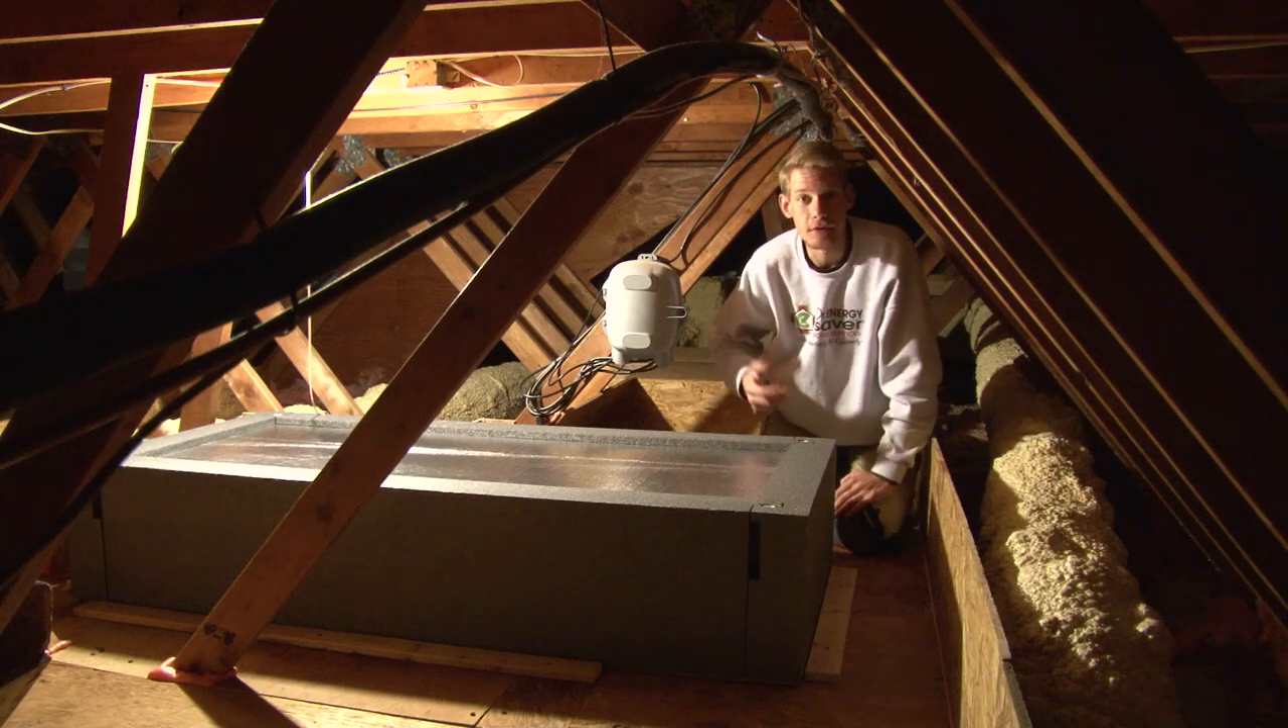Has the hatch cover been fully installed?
Yes.